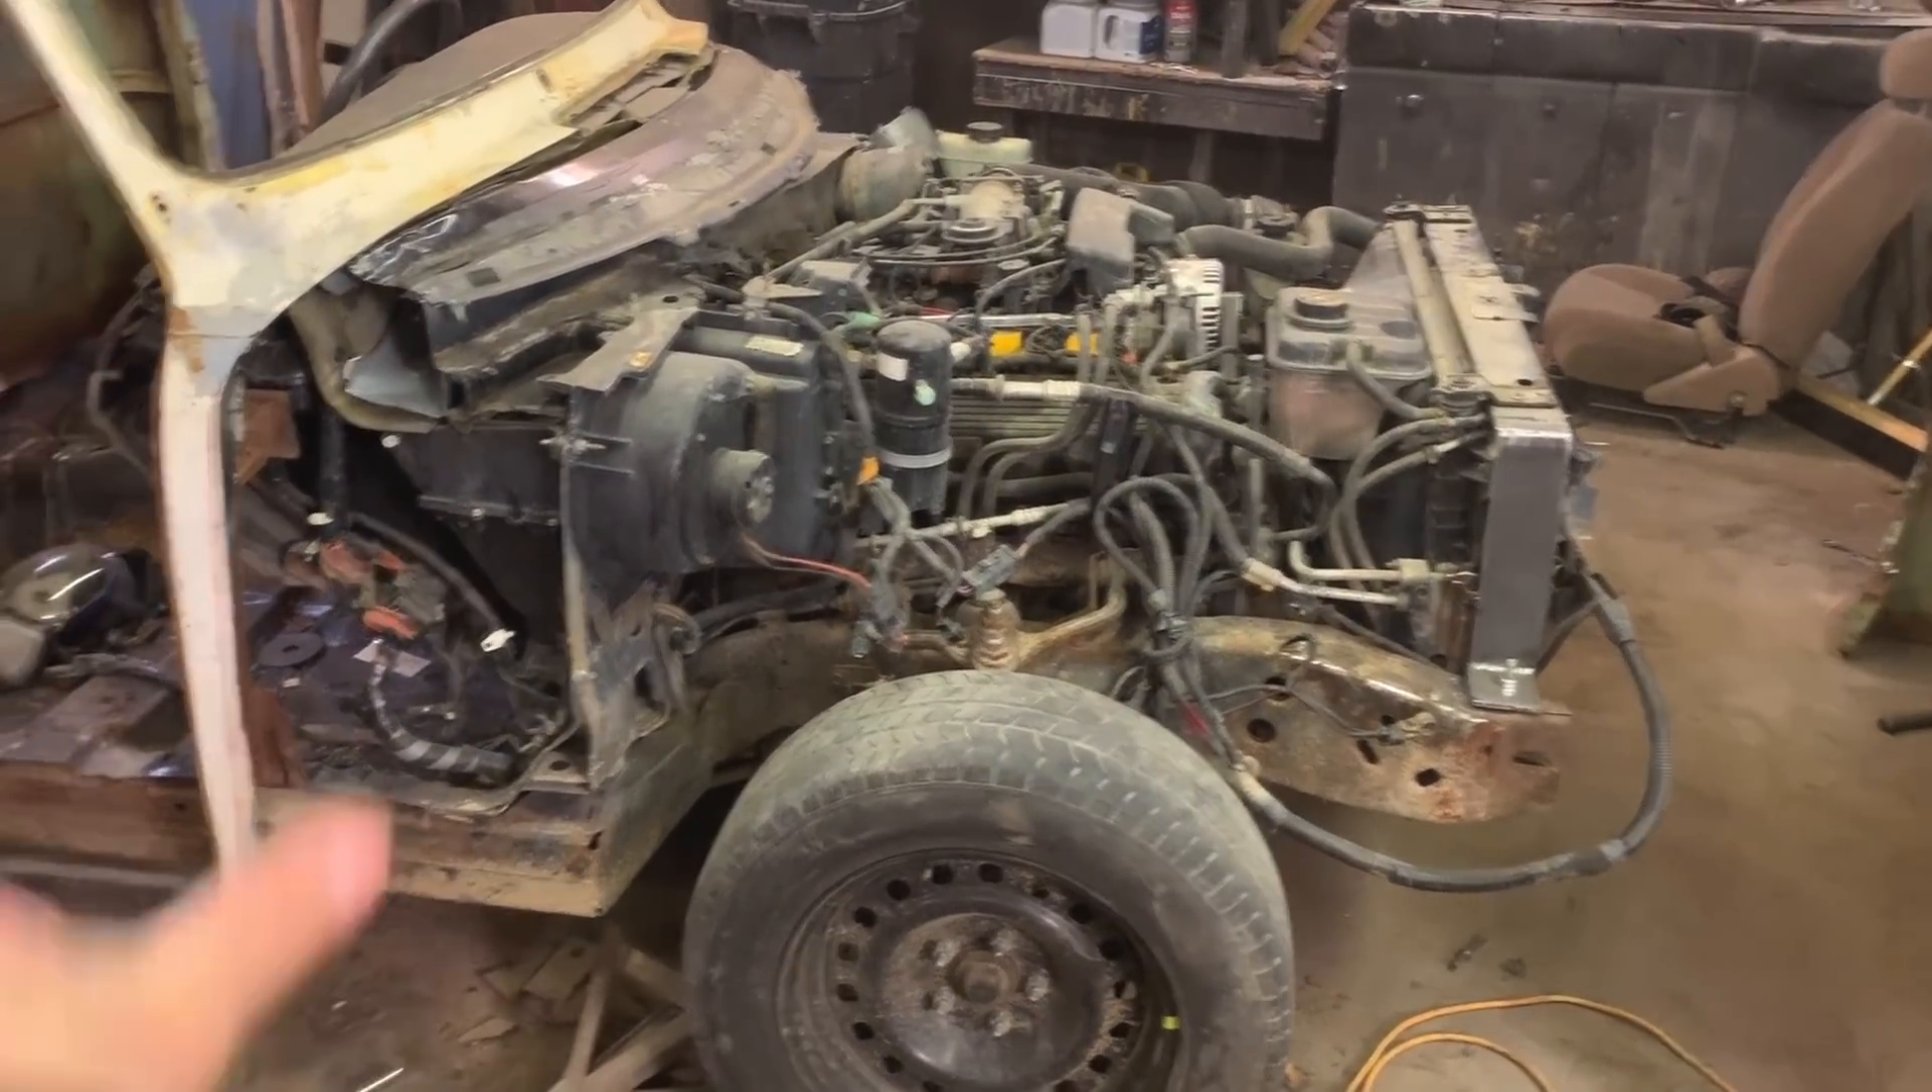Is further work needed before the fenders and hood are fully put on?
Yes.